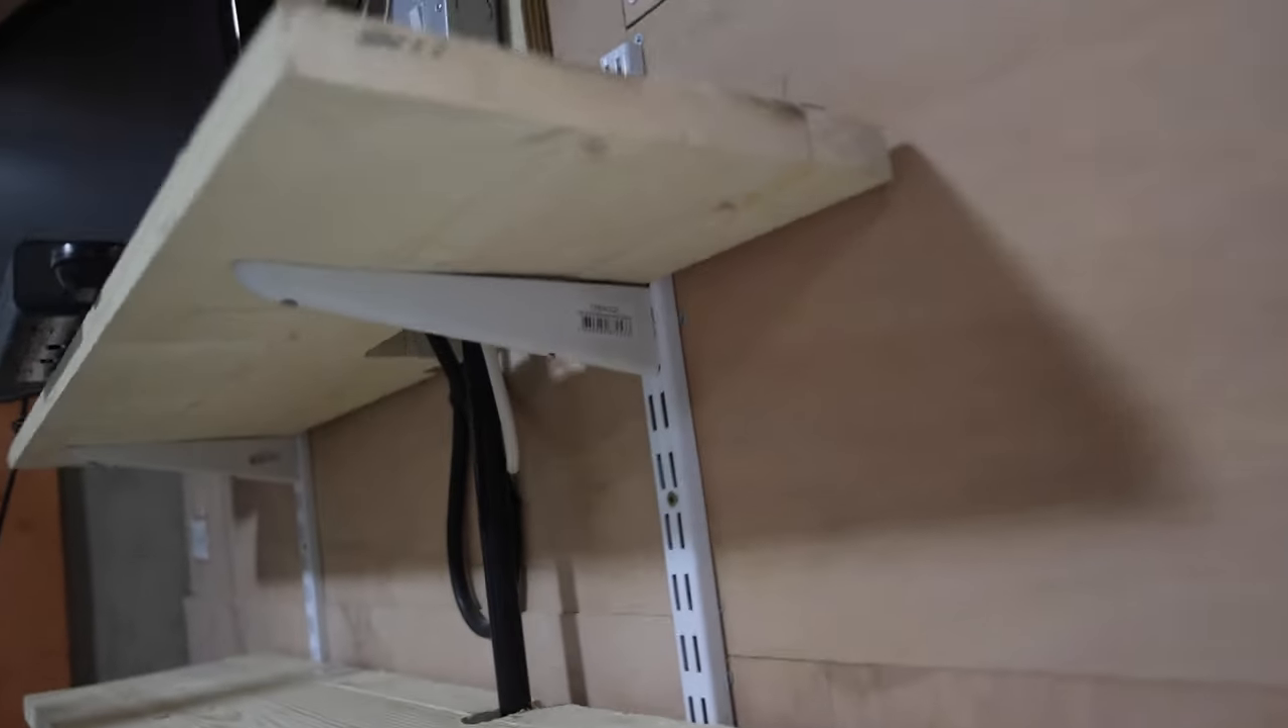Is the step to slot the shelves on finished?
Yes.